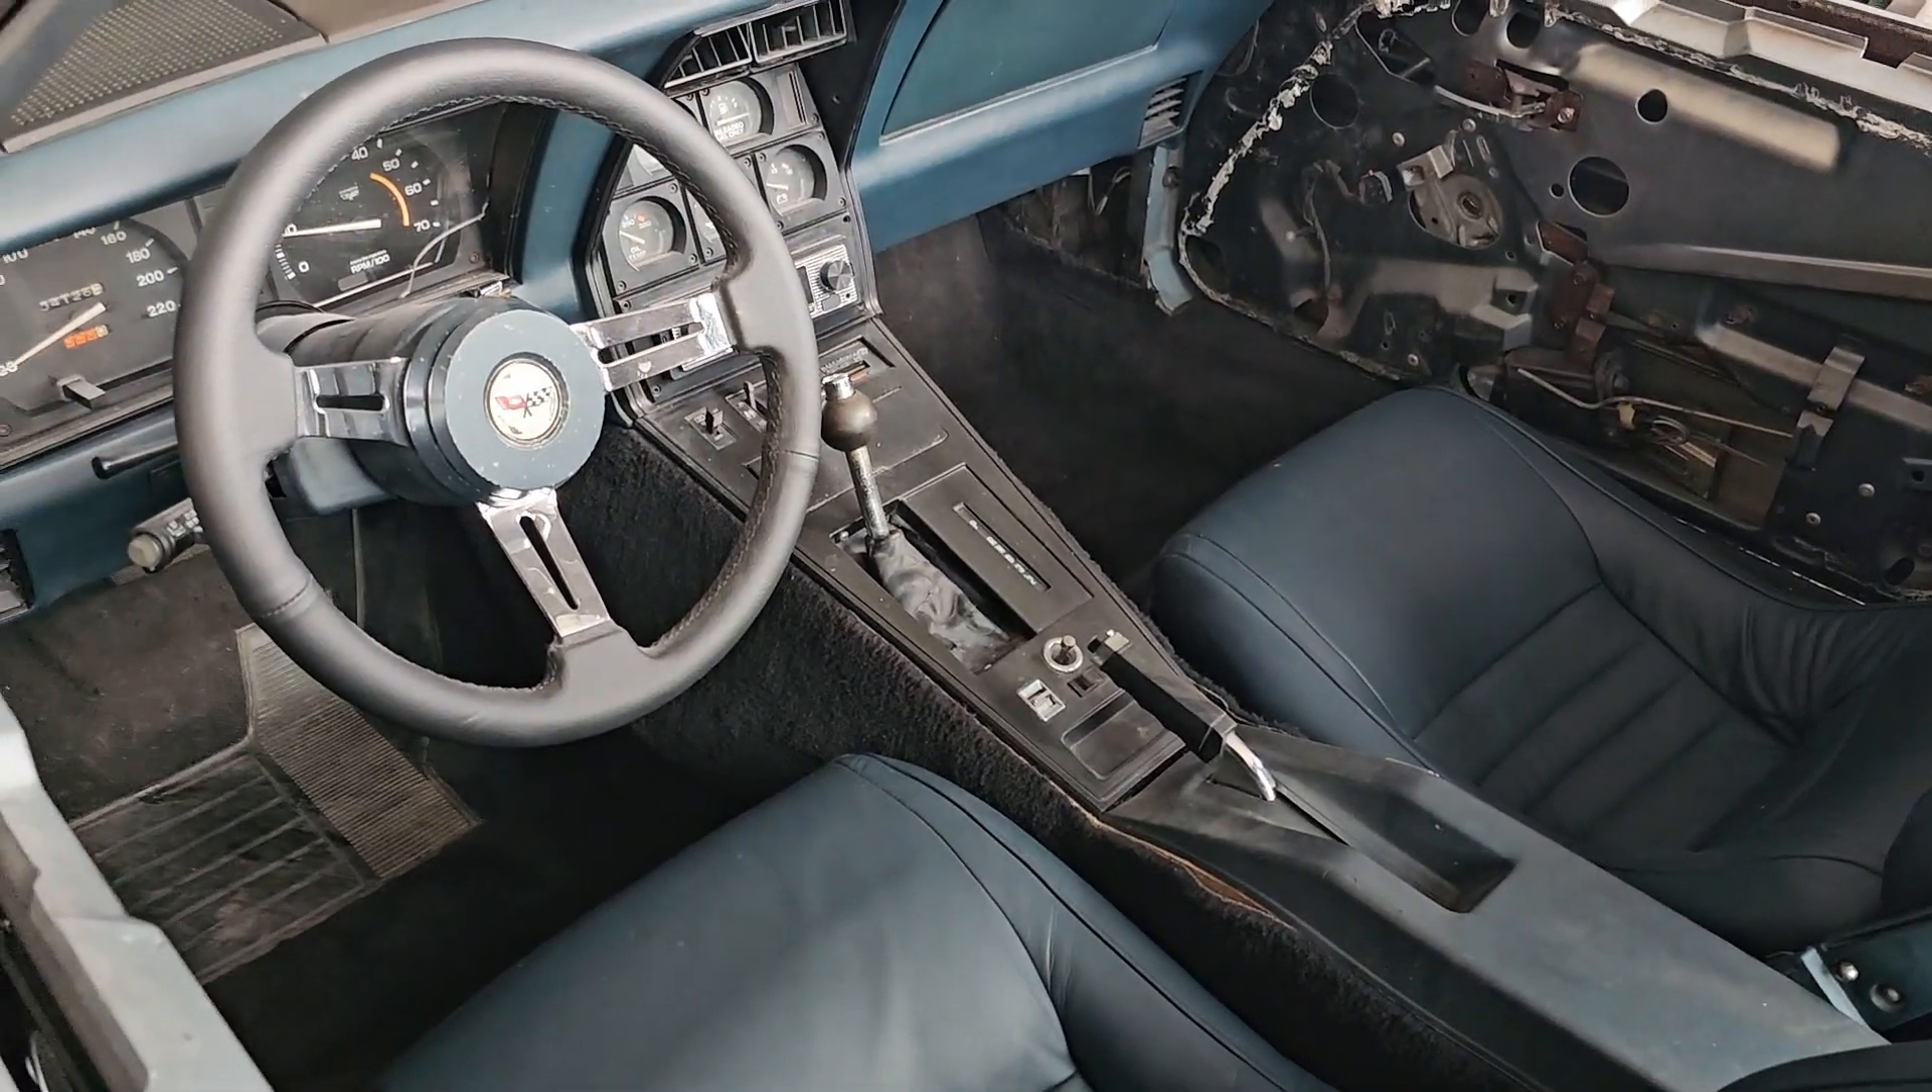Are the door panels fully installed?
No.